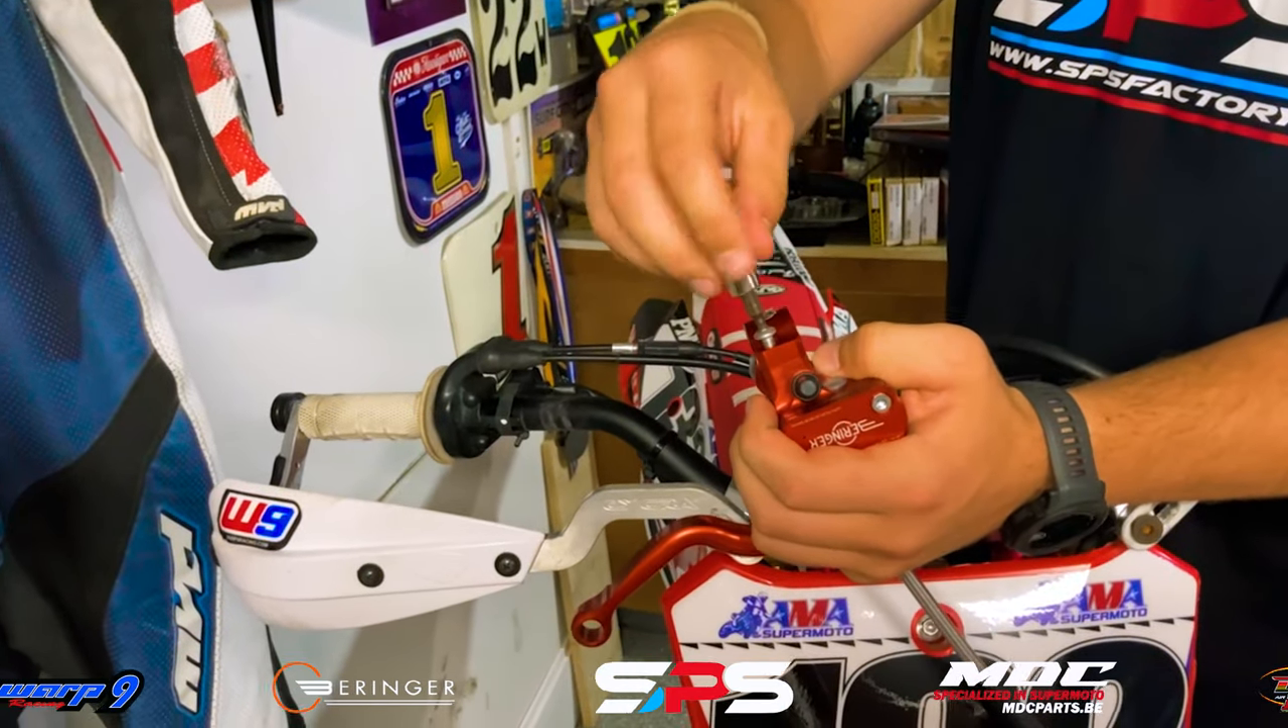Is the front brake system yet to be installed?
Yes.